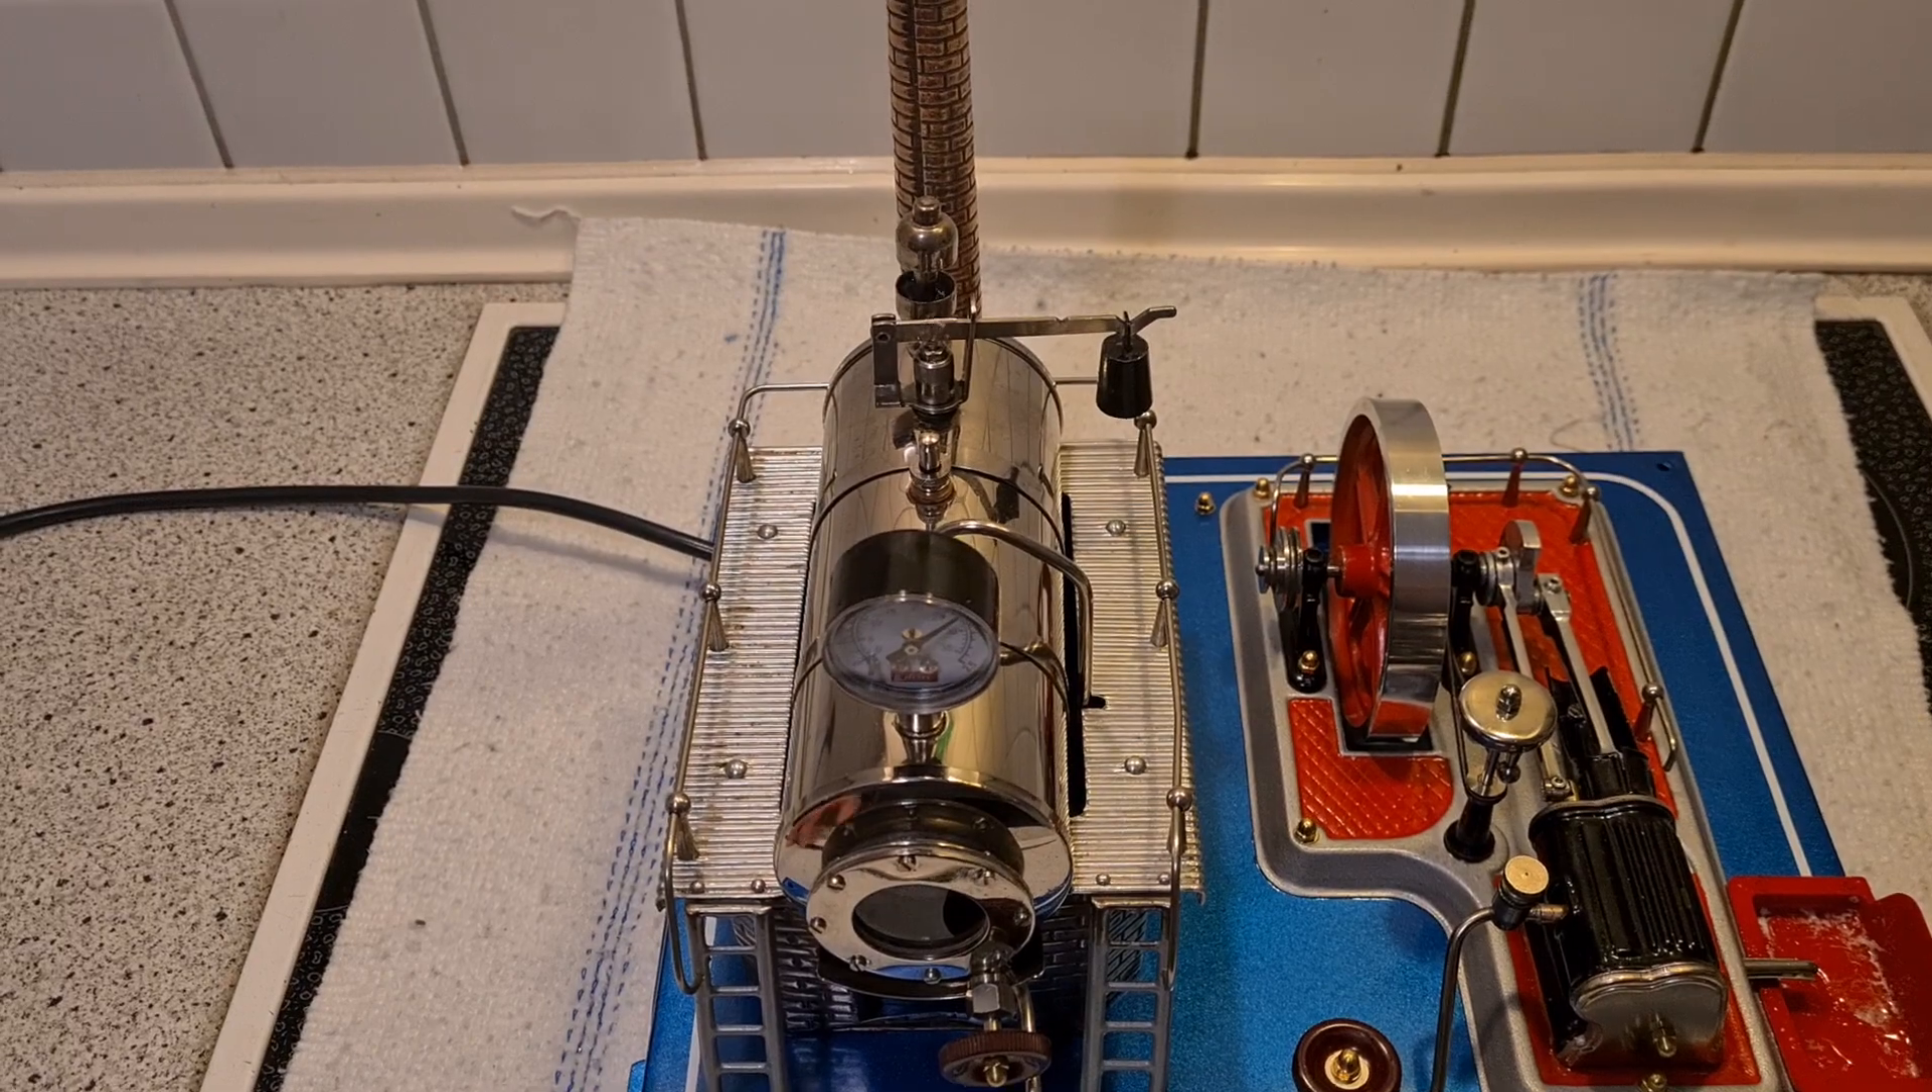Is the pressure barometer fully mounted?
Yes.